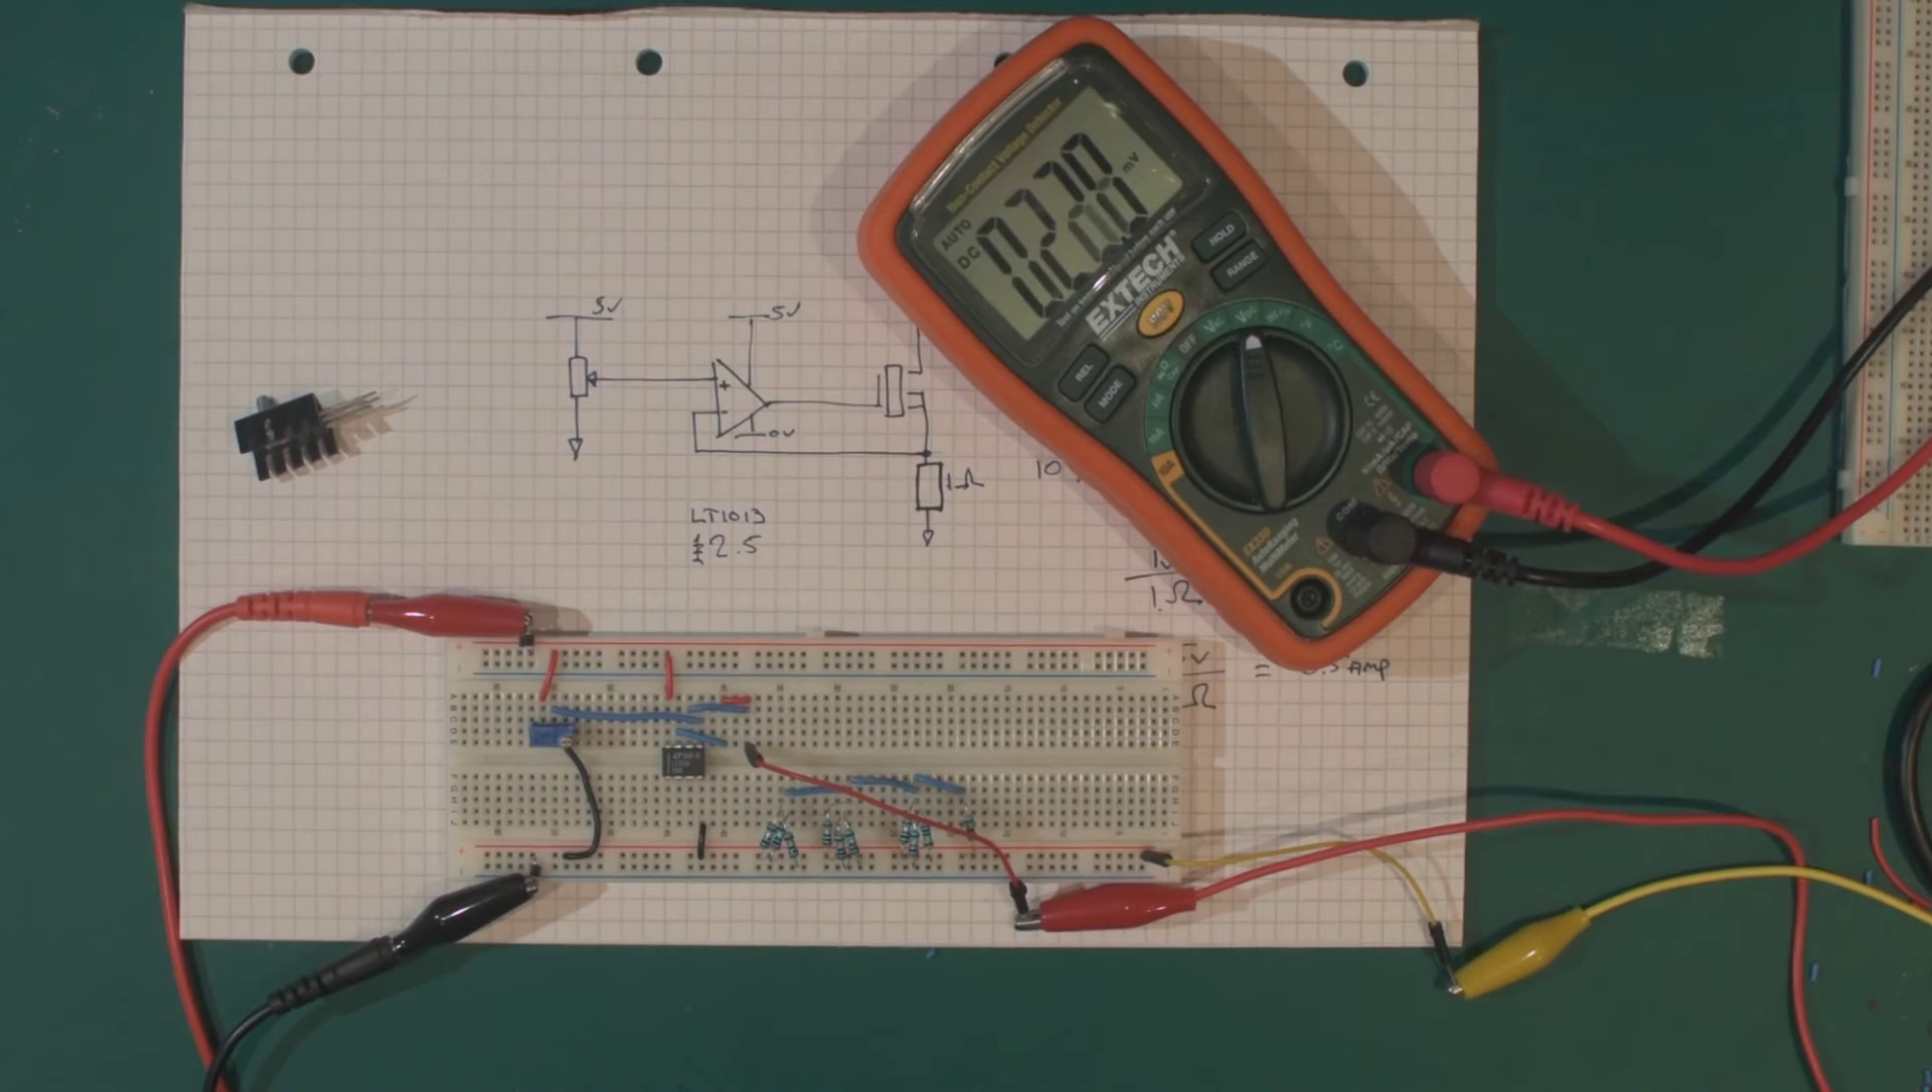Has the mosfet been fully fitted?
No.